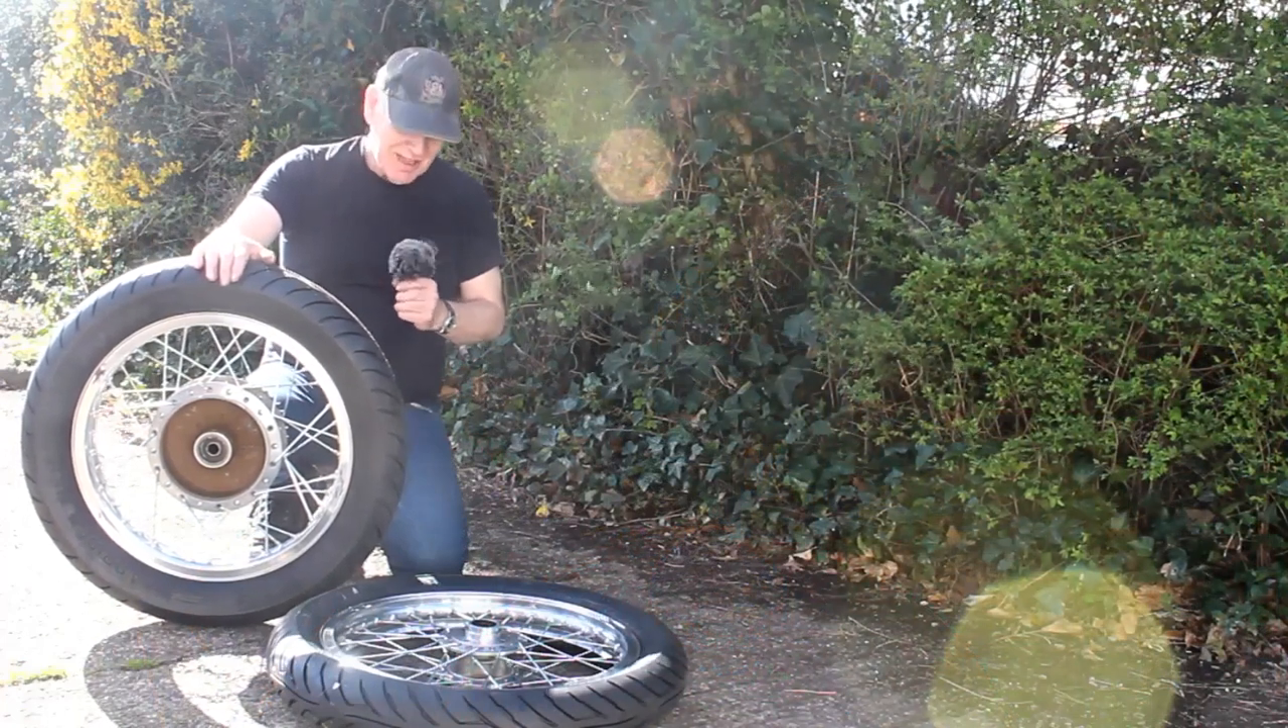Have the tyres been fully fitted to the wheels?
Yes.